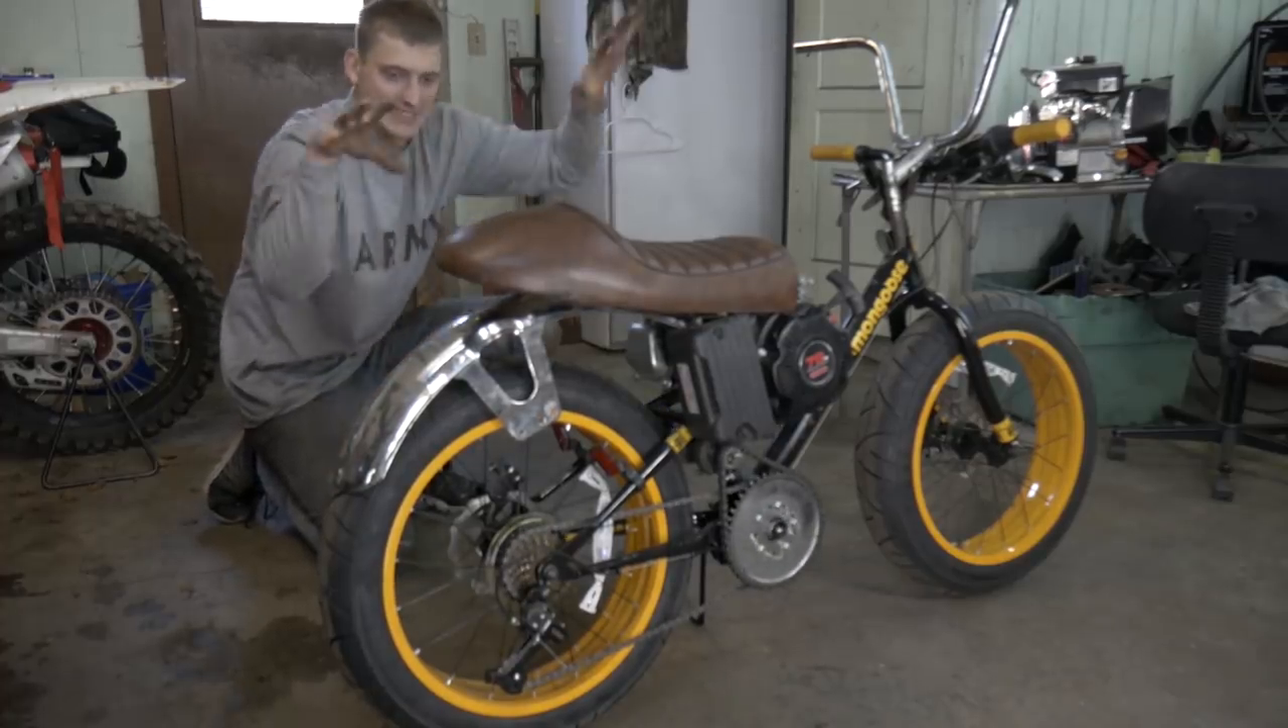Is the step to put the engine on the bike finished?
Yes.